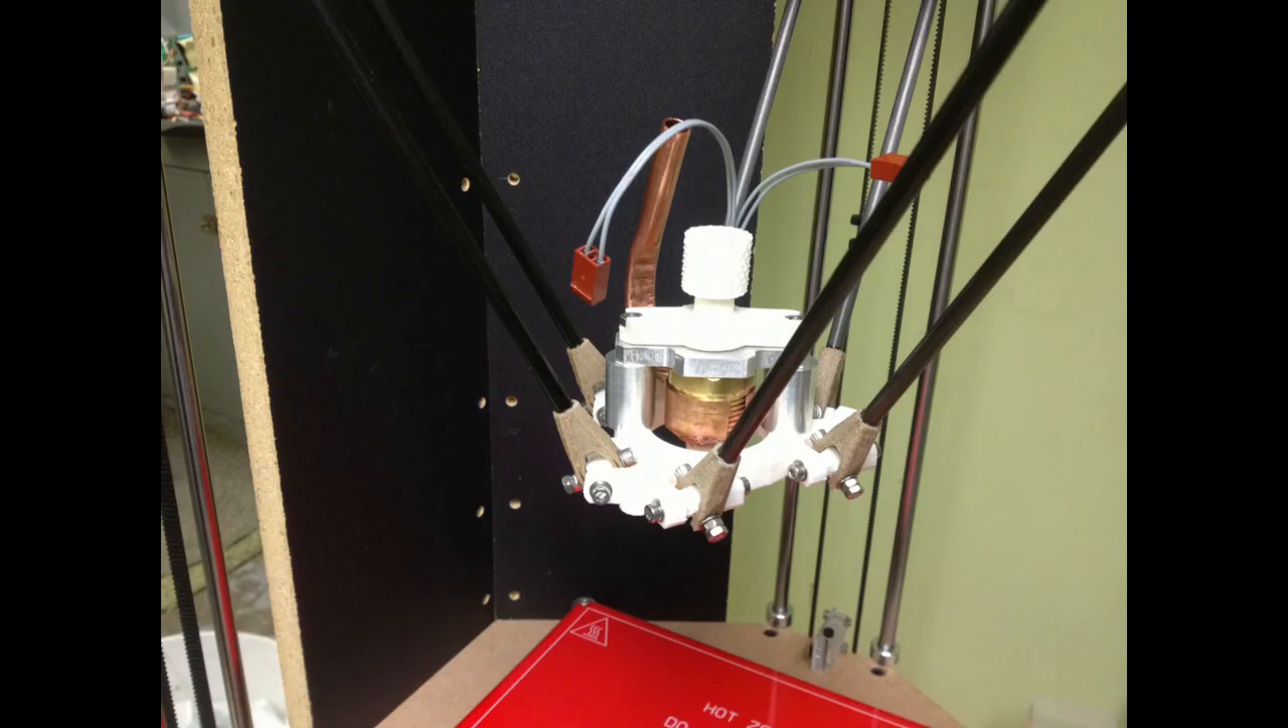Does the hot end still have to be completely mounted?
No.